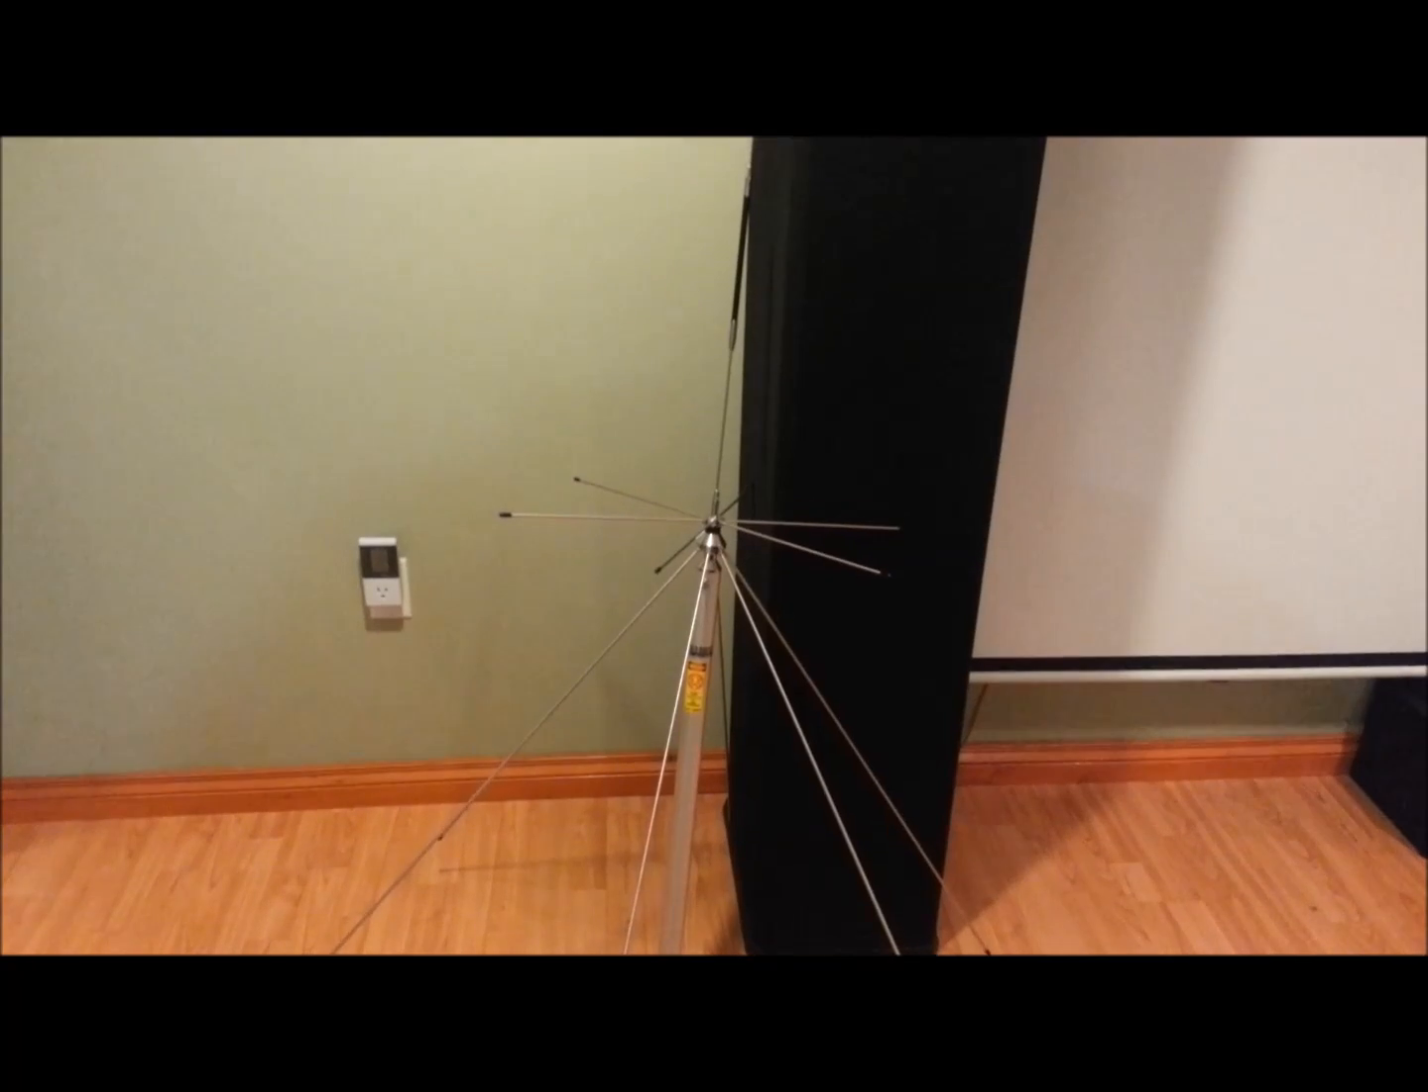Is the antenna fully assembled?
Yes.